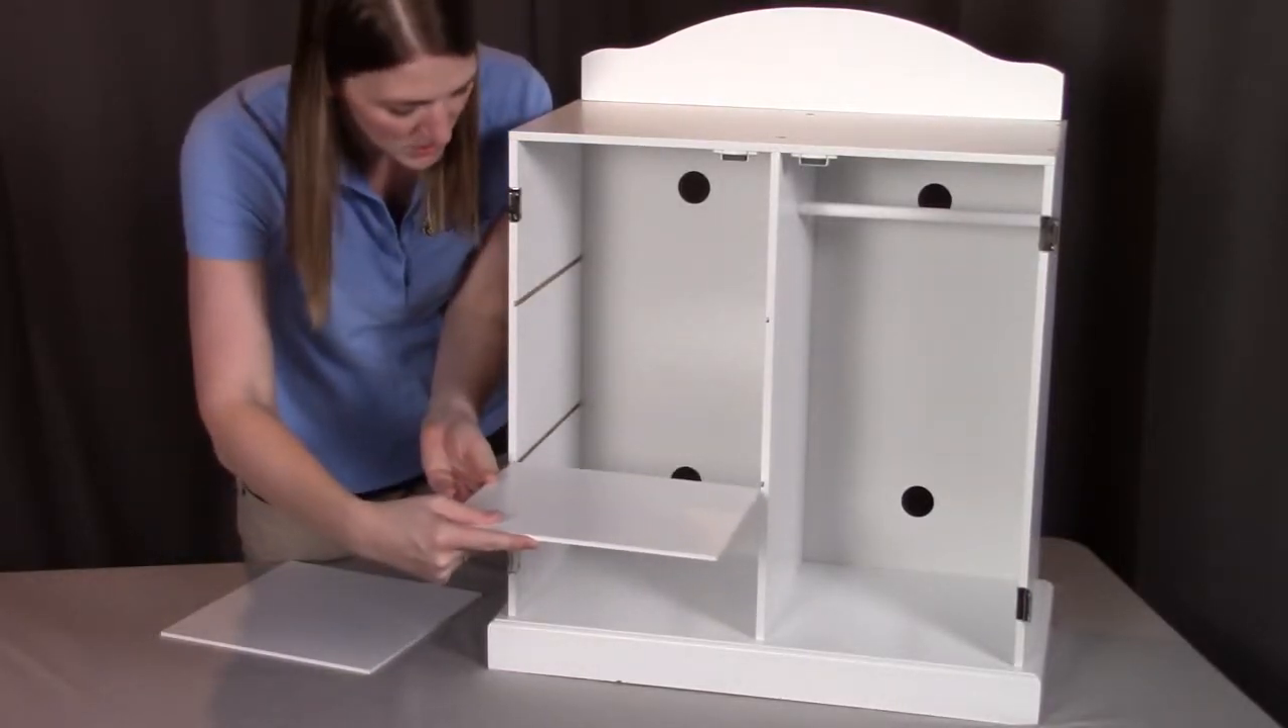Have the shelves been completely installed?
No.